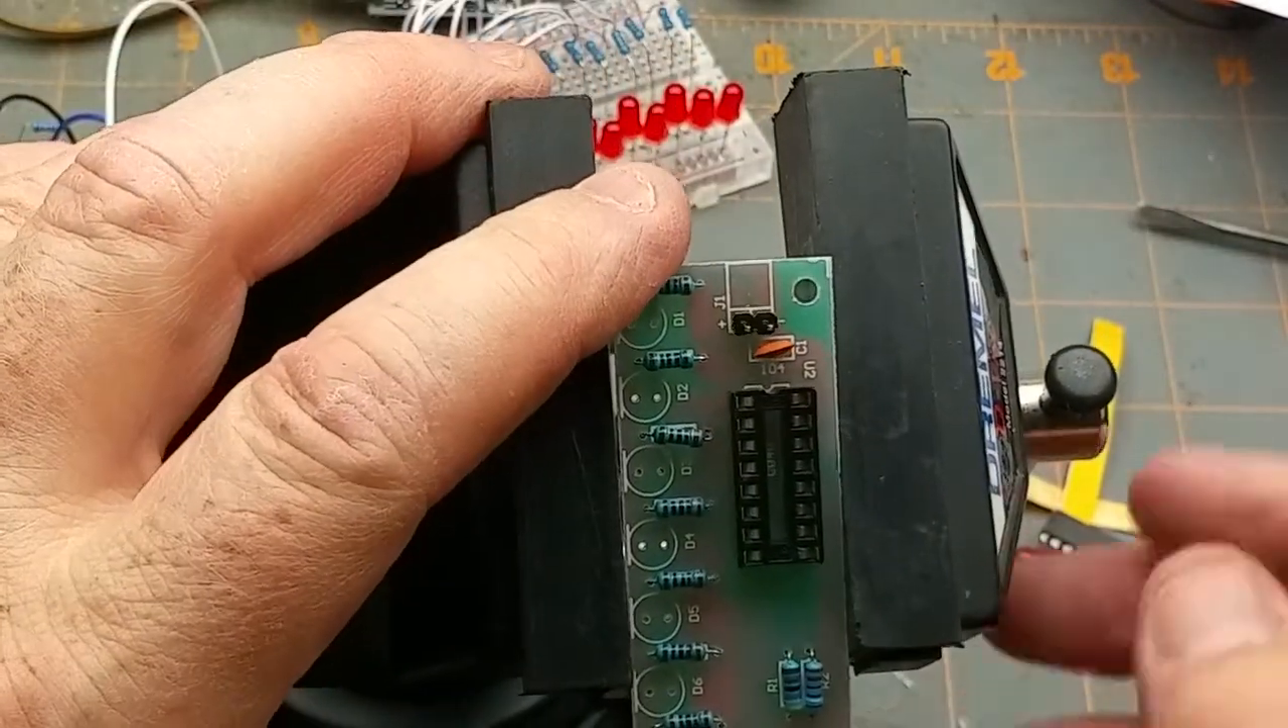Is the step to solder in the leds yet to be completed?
Yes.